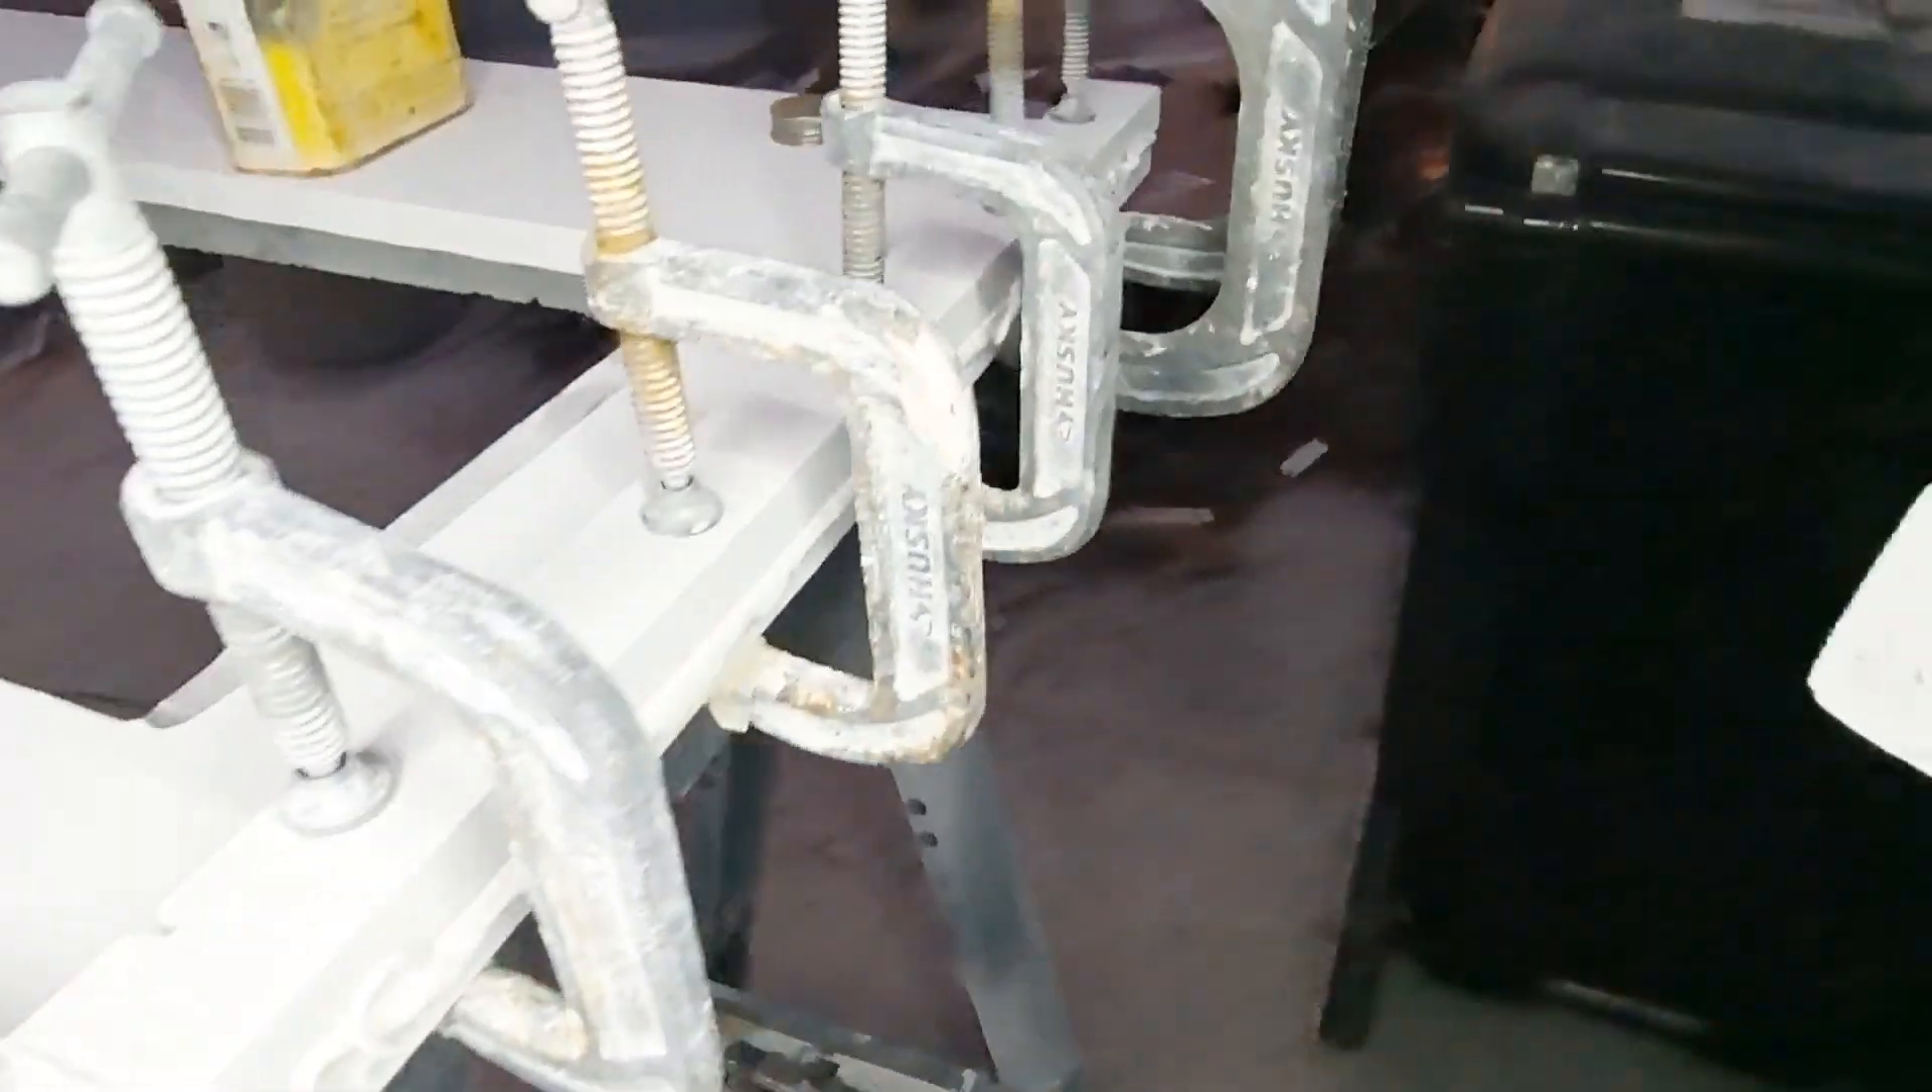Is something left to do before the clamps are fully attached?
No.